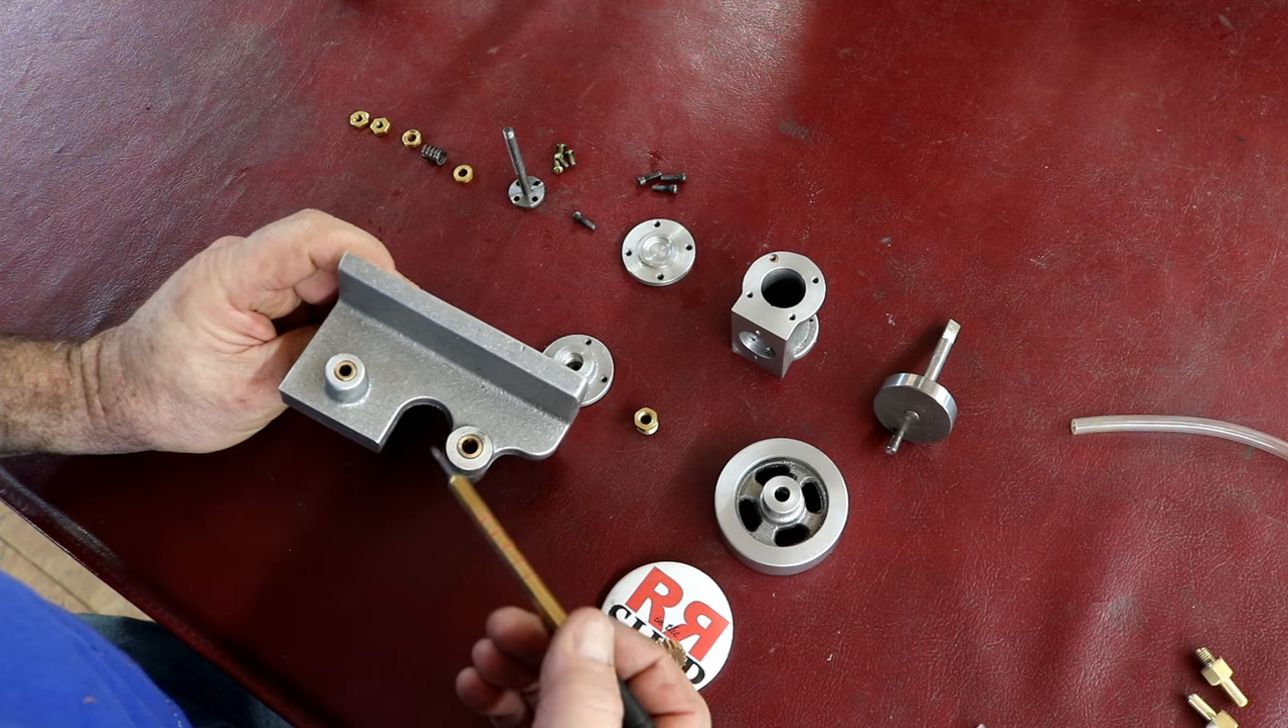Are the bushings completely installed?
Yes.